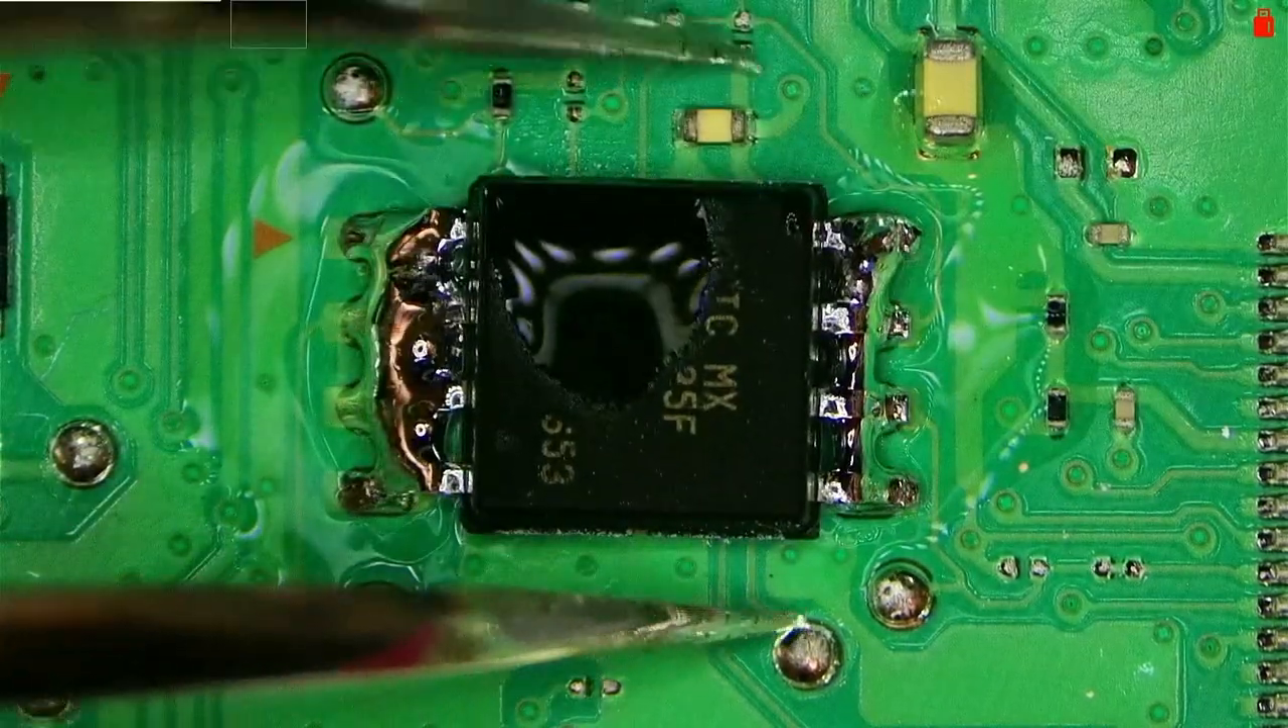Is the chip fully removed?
No.